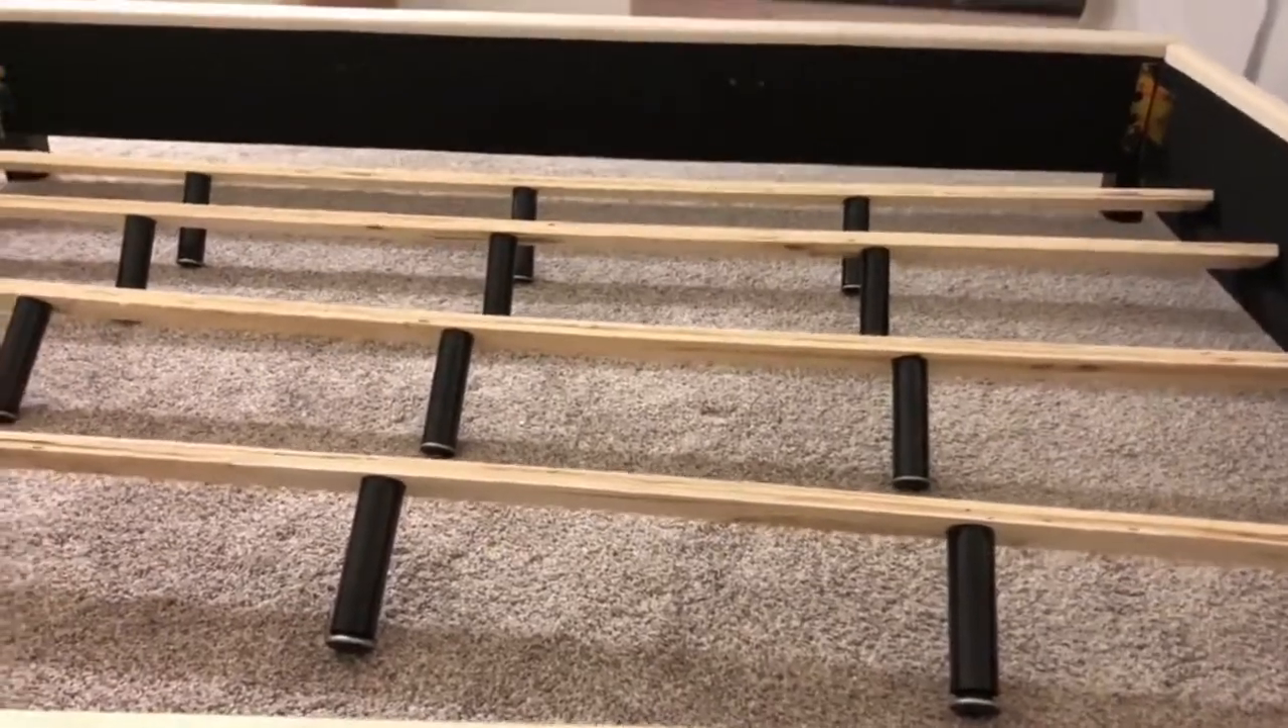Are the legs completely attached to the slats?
Yes.